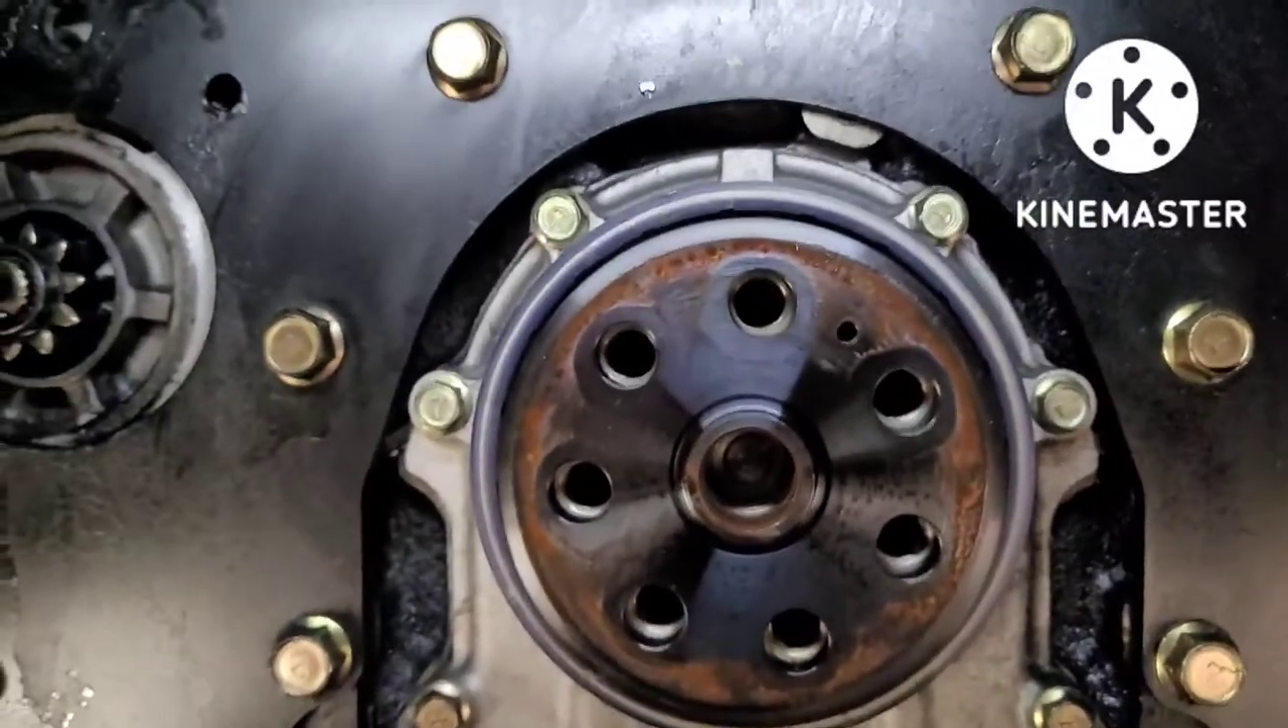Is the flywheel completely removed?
Yes.